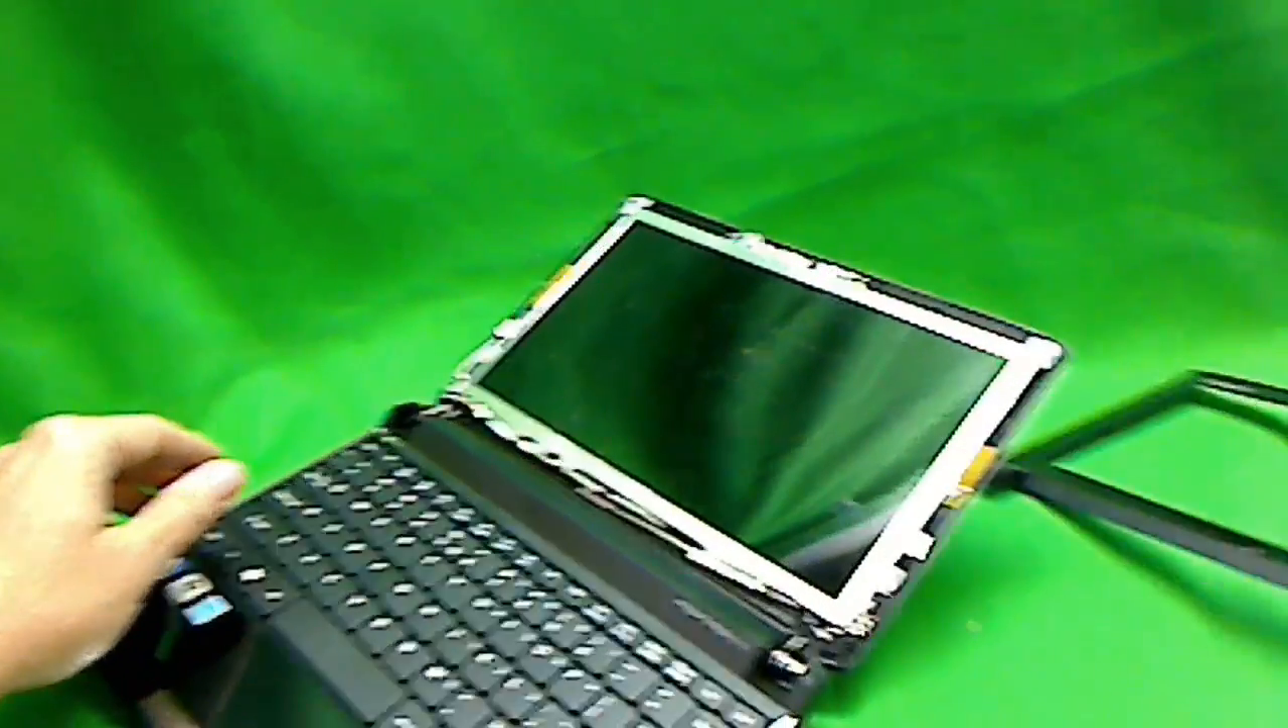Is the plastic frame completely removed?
Yes.